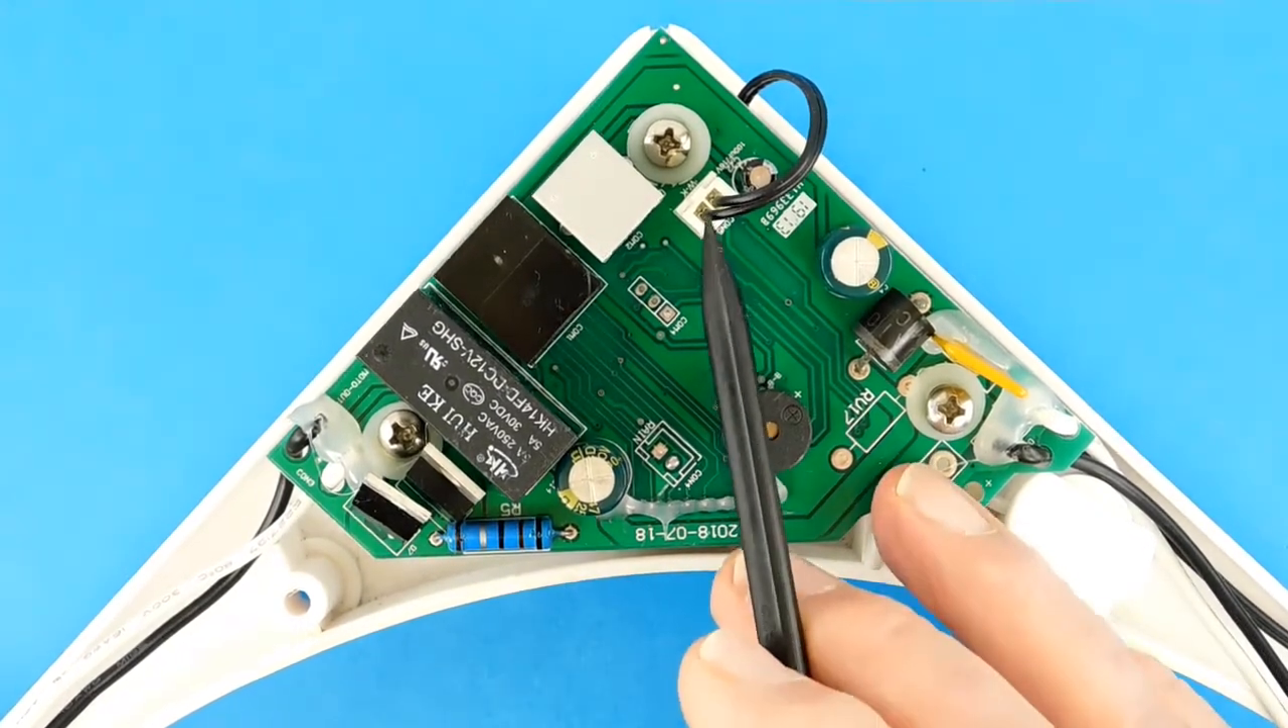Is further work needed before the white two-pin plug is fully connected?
No.